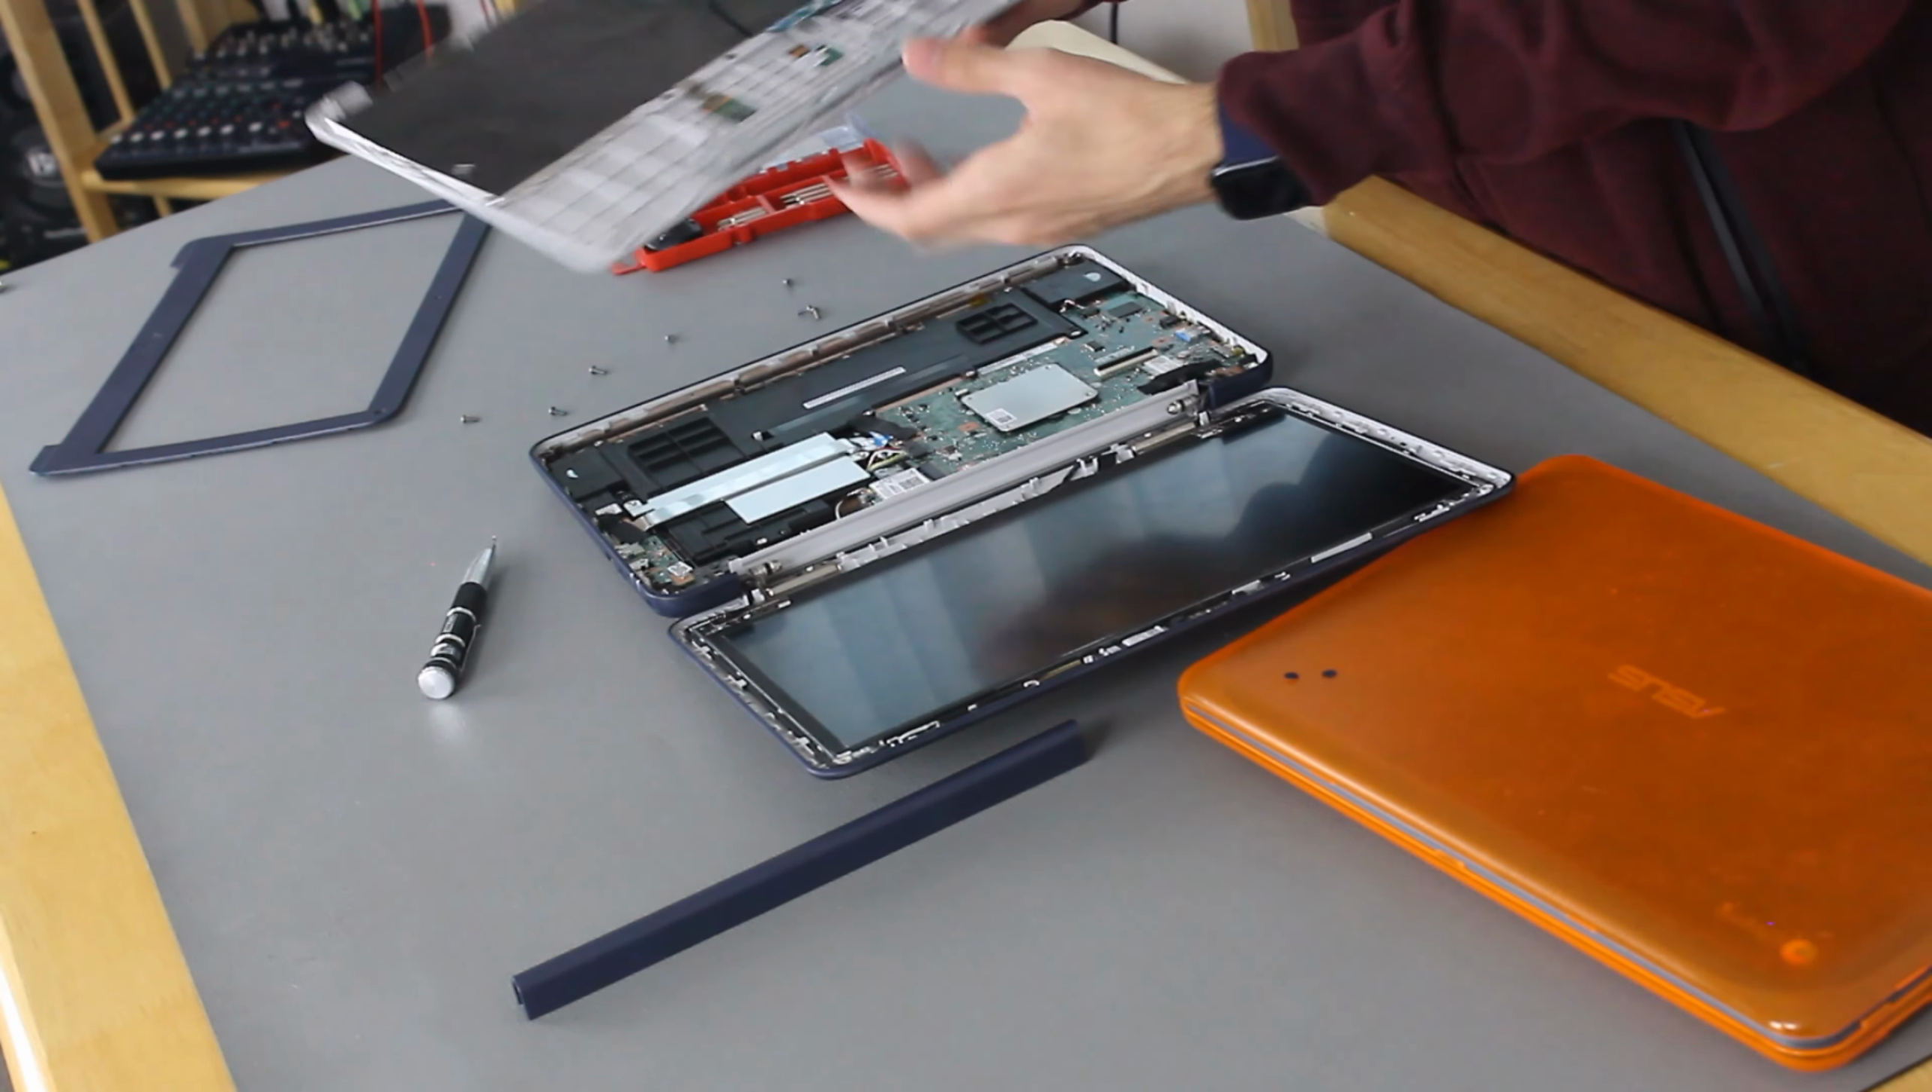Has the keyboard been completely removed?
Yes.